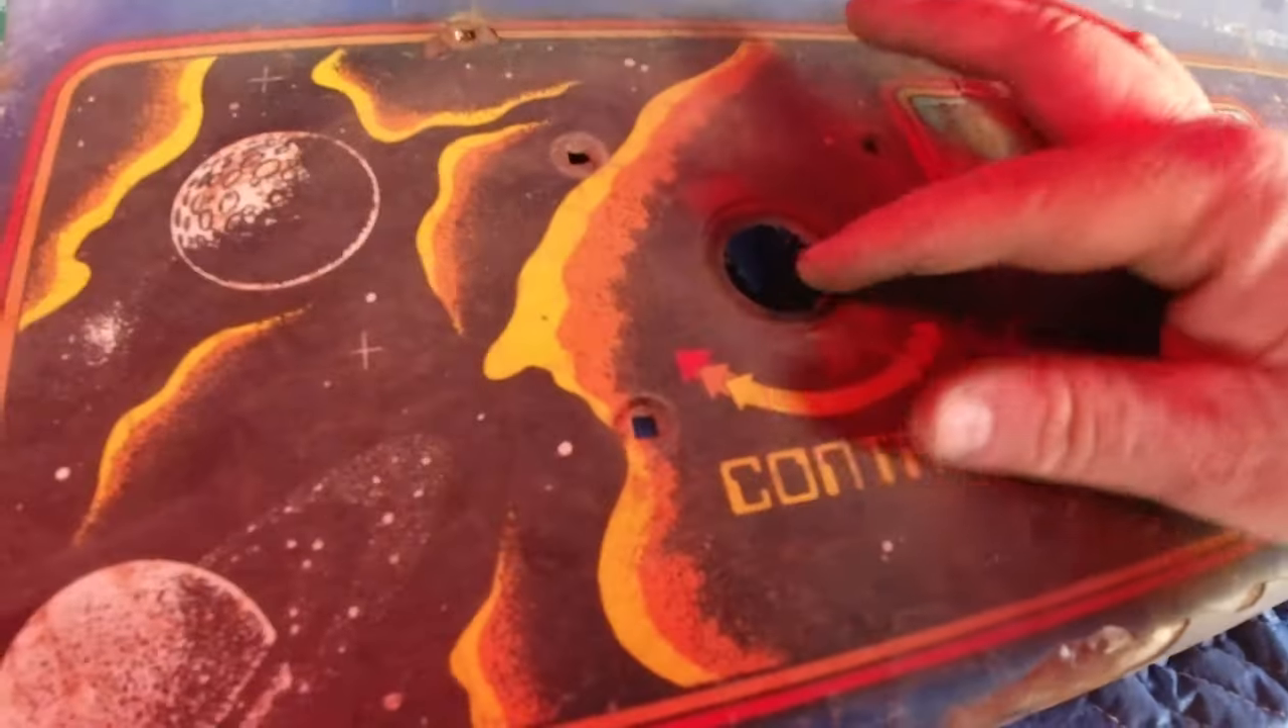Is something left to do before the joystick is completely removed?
No.